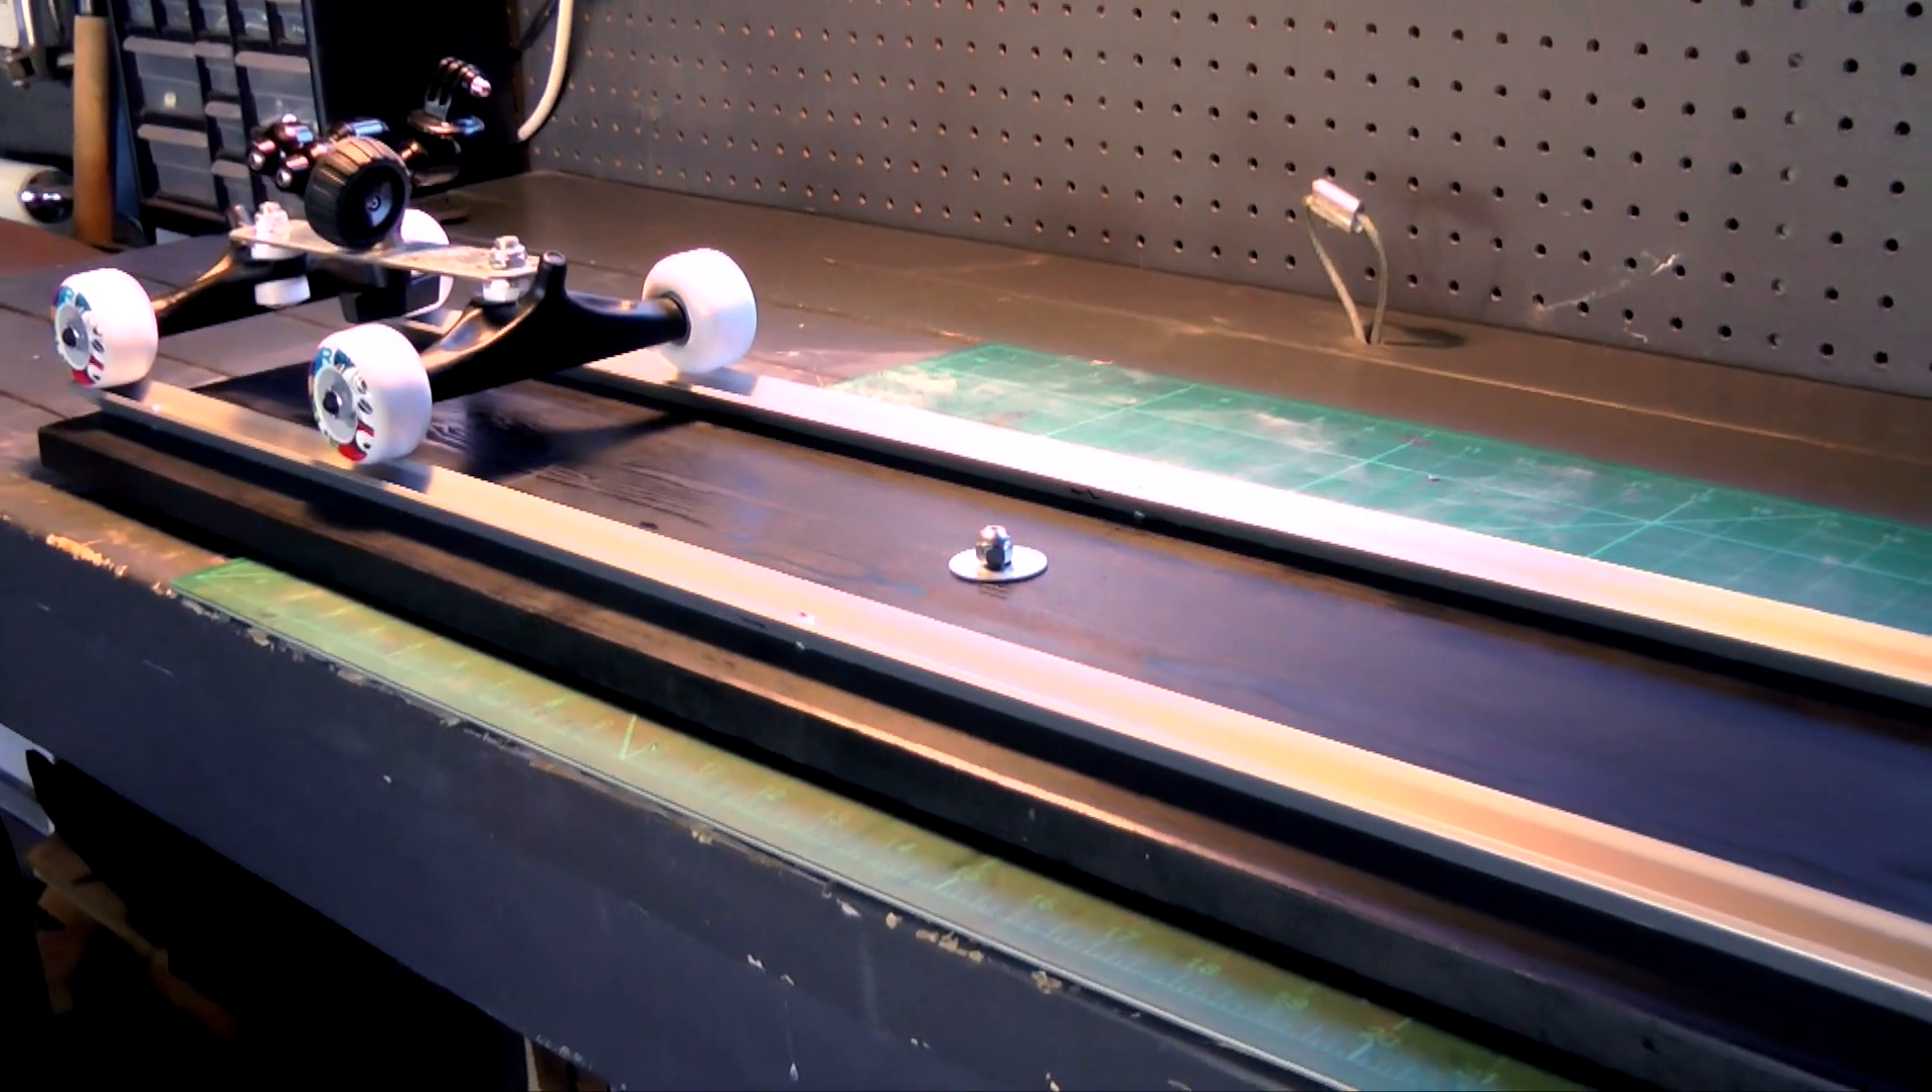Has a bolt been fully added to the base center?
Yes.